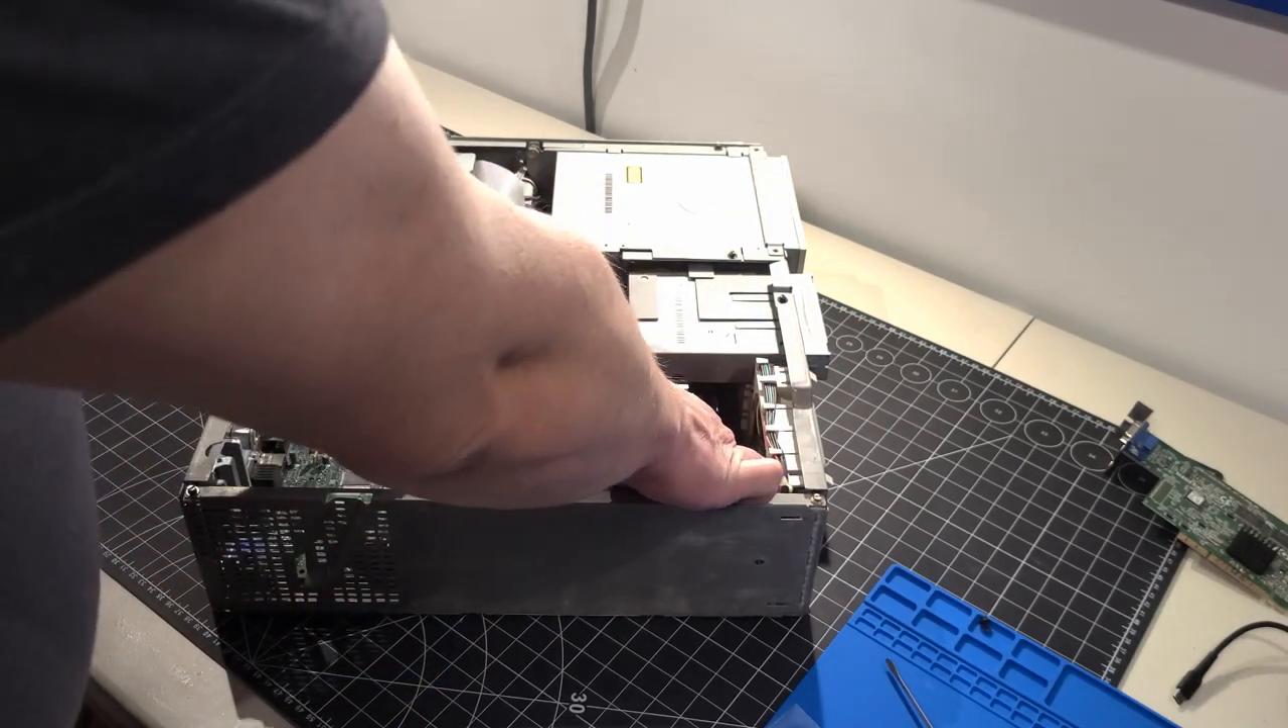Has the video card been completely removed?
Yes.